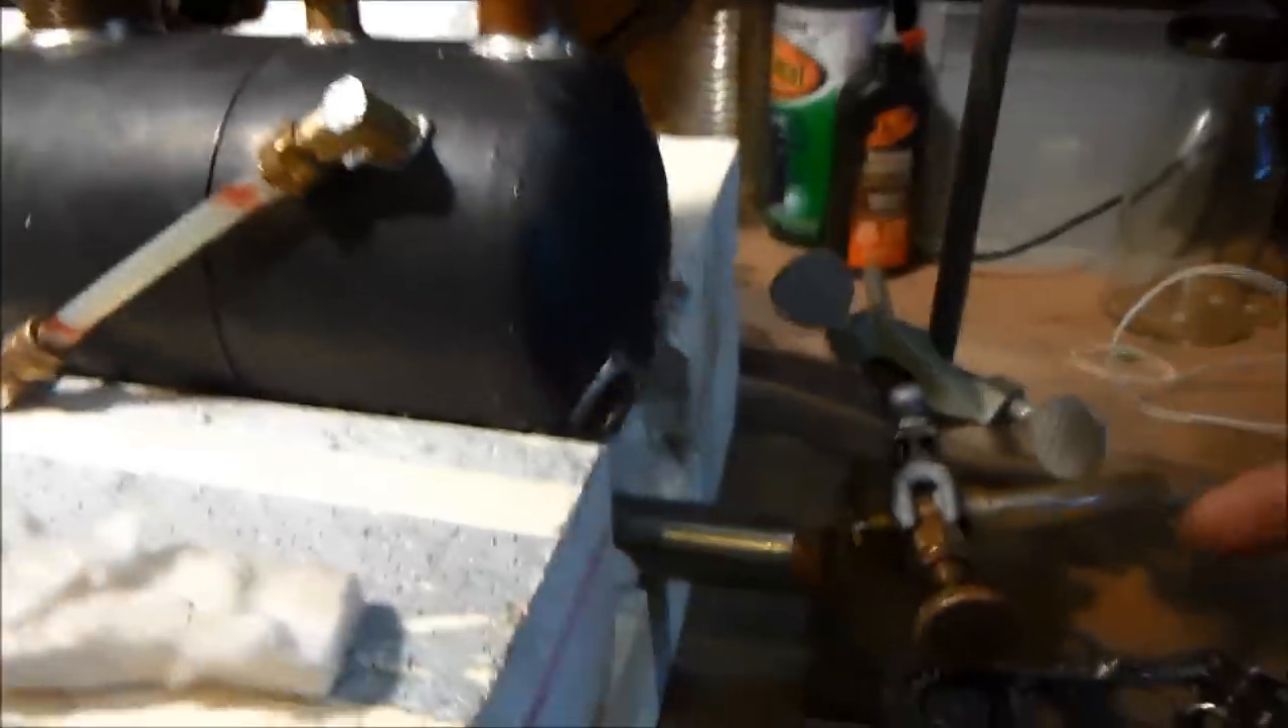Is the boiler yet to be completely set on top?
No.